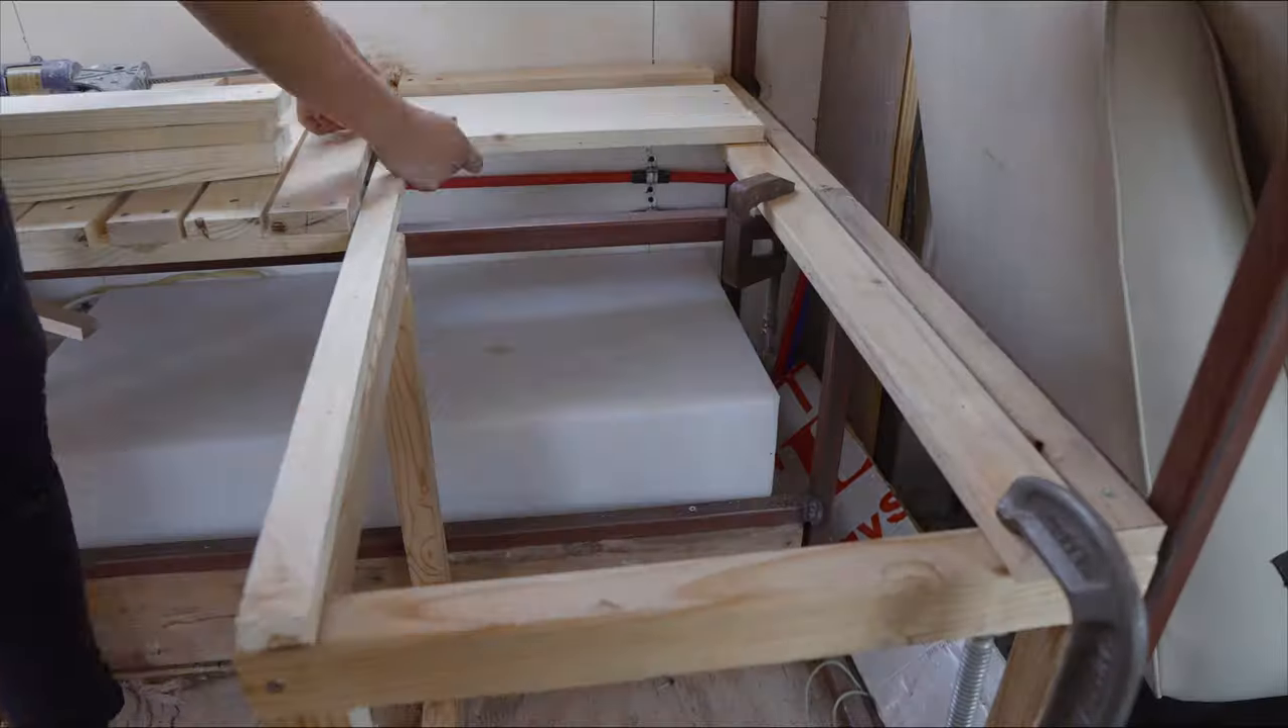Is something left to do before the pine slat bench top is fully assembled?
Yes.